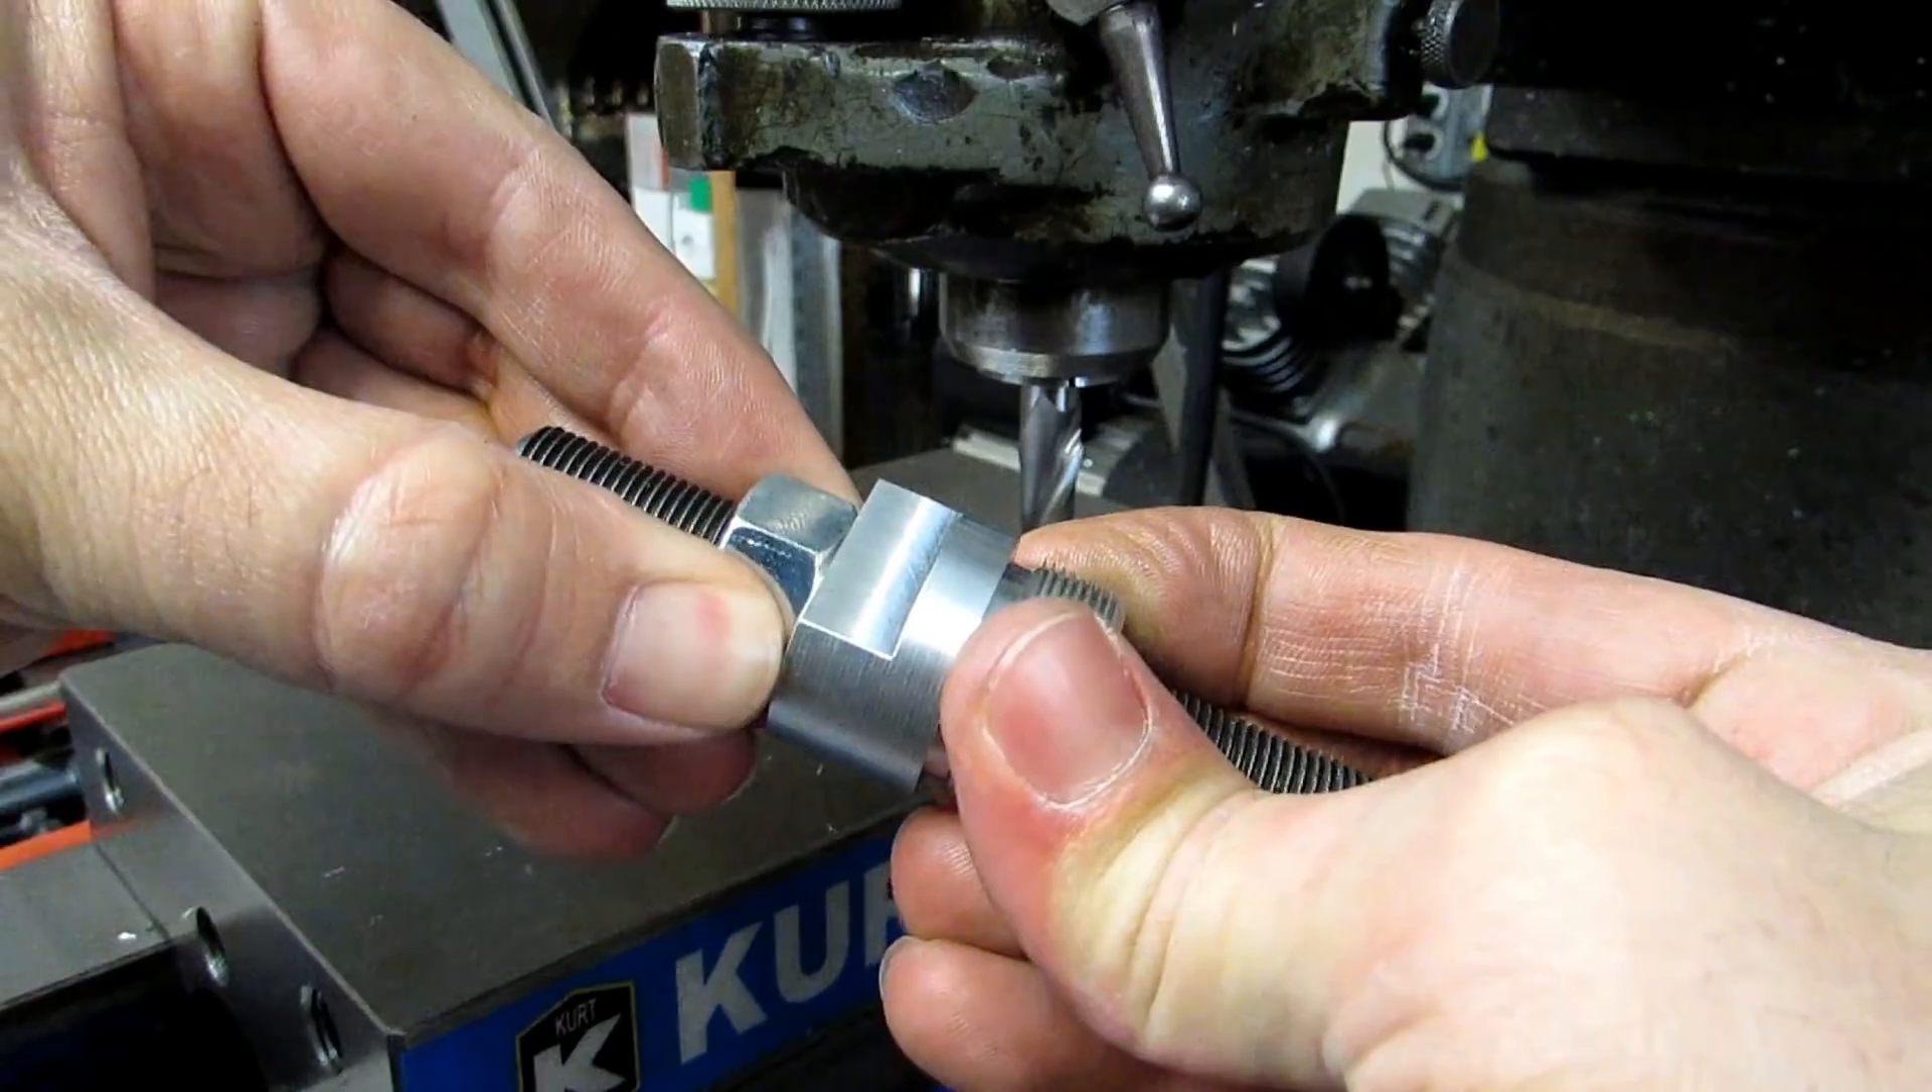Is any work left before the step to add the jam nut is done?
No.